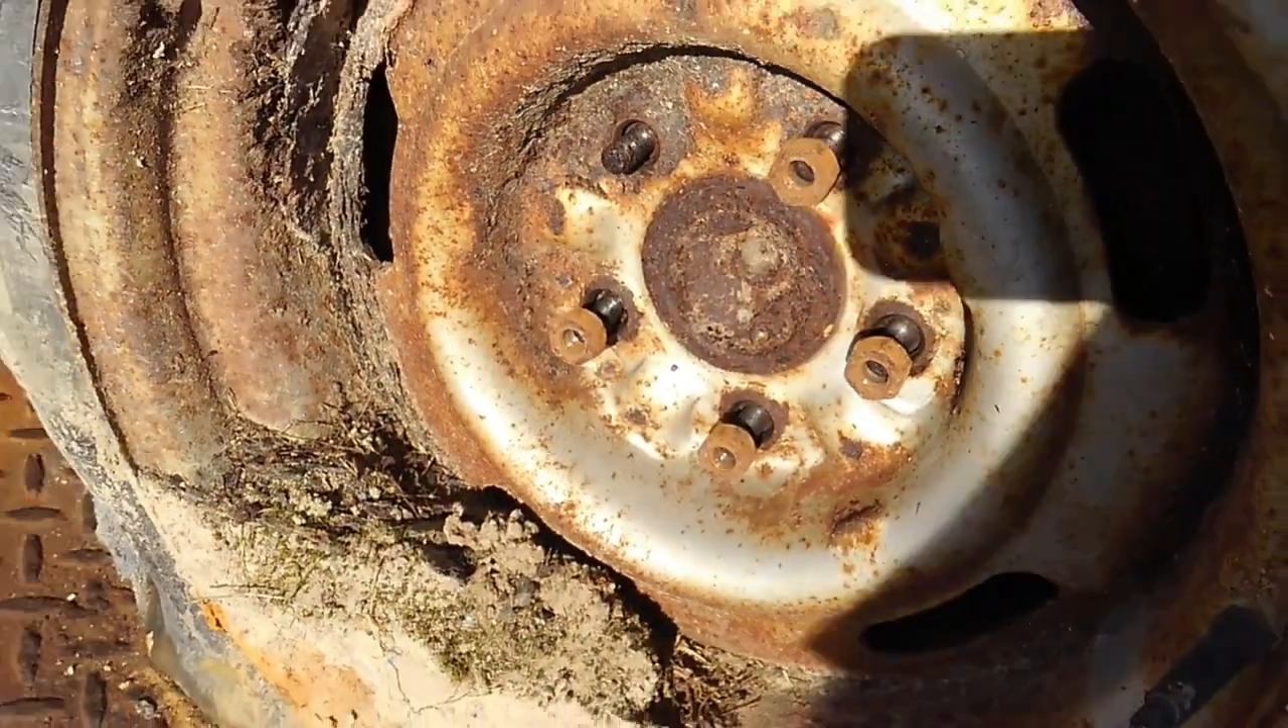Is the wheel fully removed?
No.